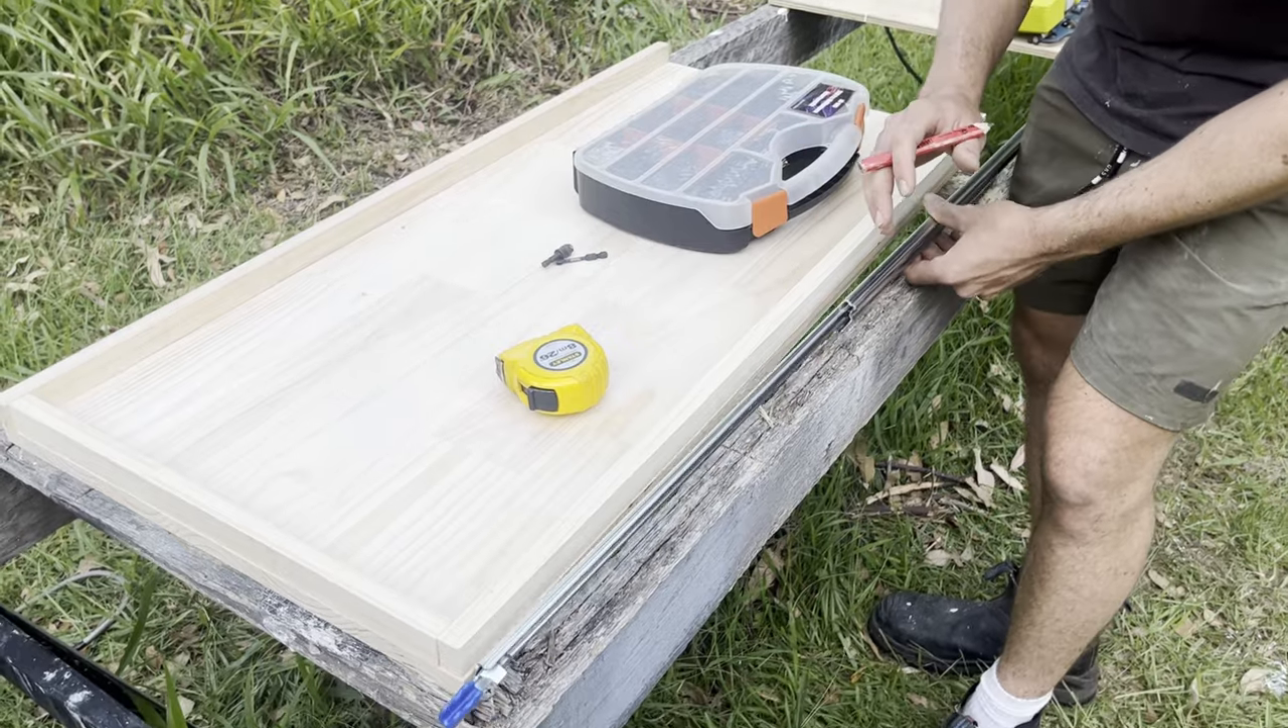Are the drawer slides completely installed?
No.